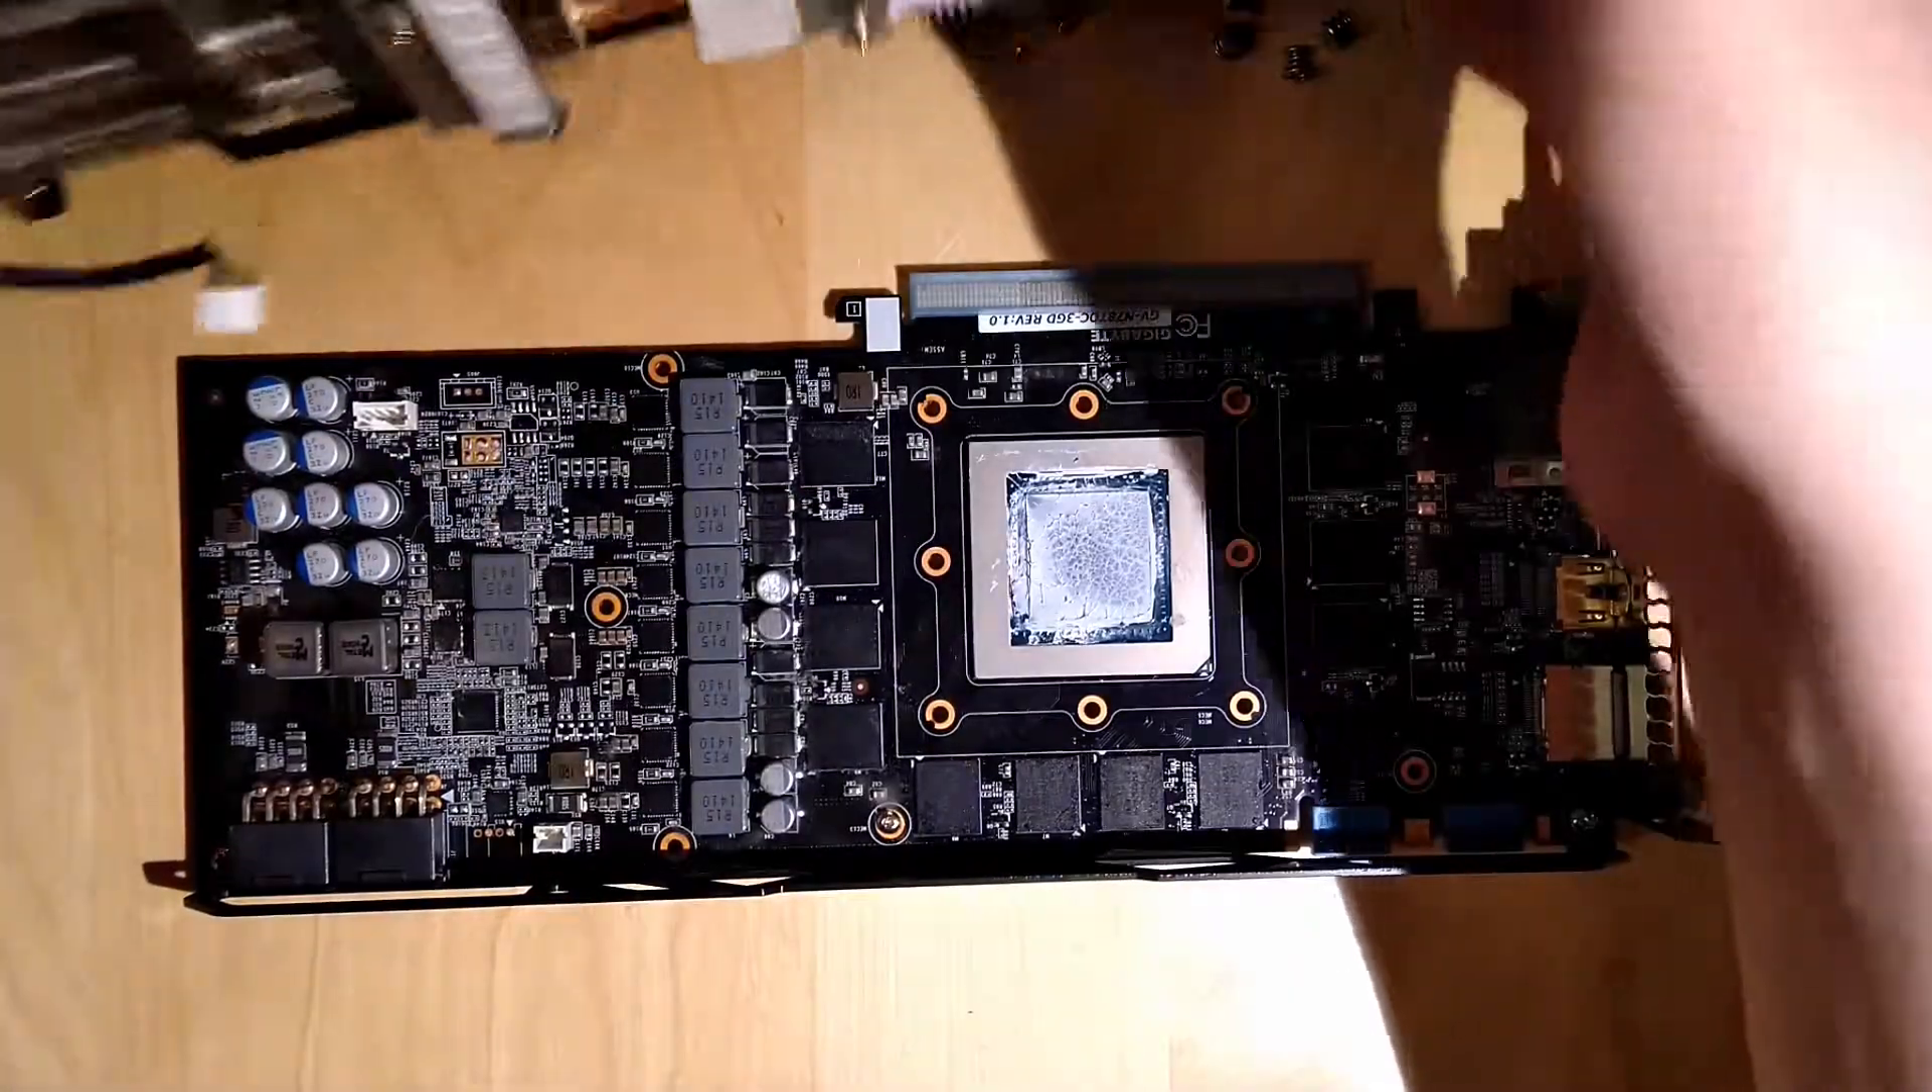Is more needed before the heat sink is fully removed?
No.